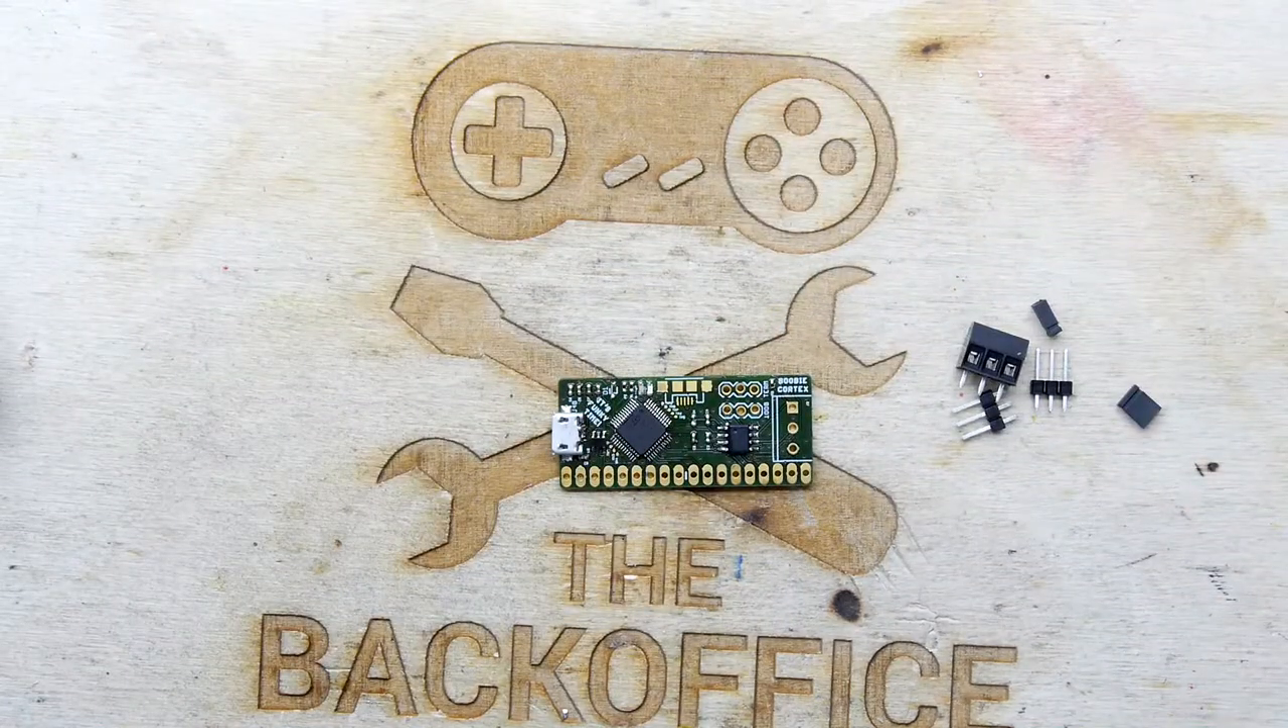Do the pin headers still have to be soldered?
Yes.